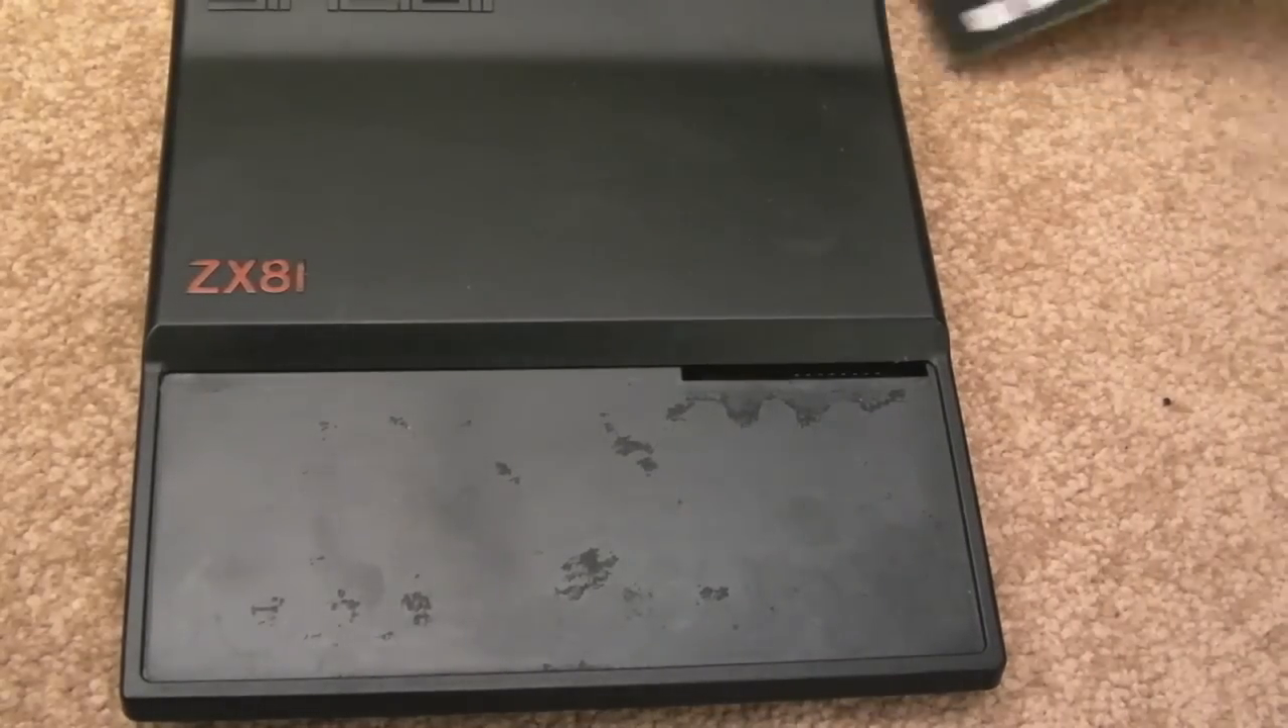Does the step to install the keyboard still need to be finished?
Yes.